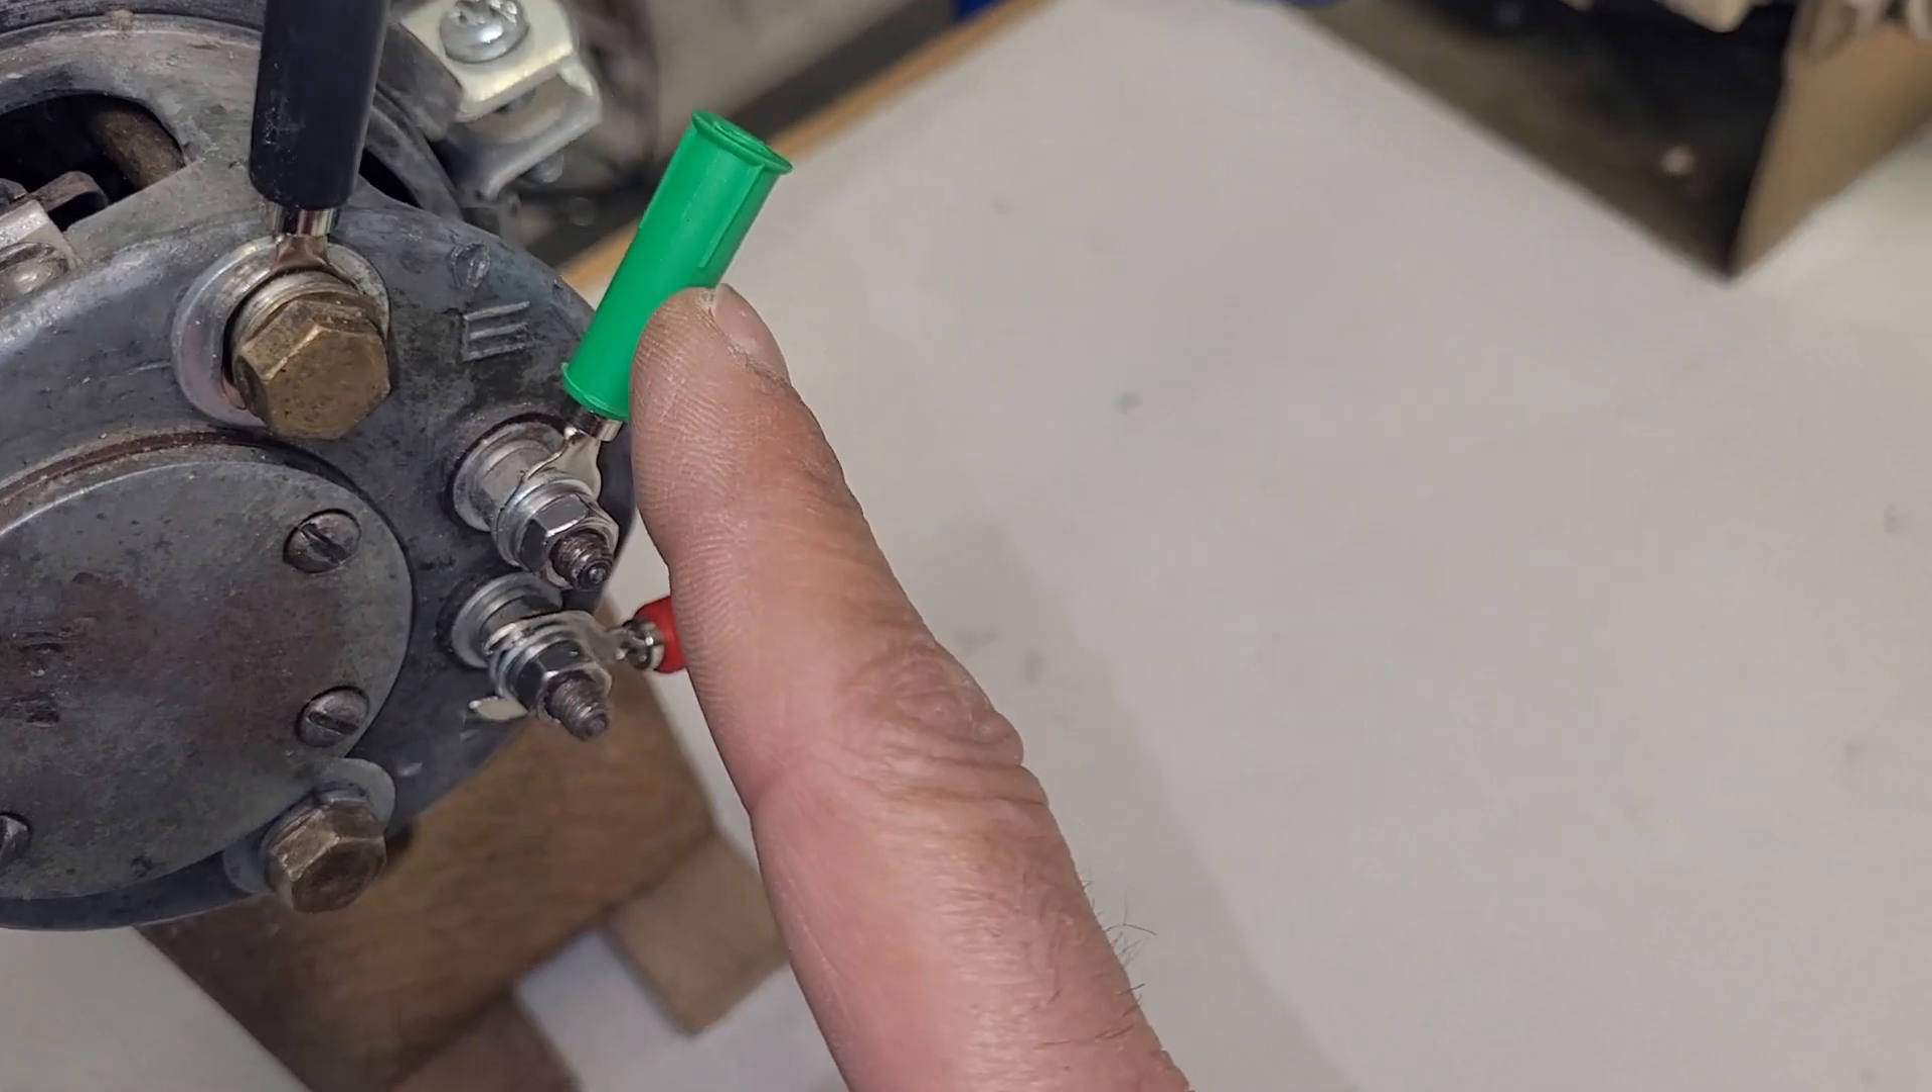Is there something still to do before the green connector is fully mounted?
No.